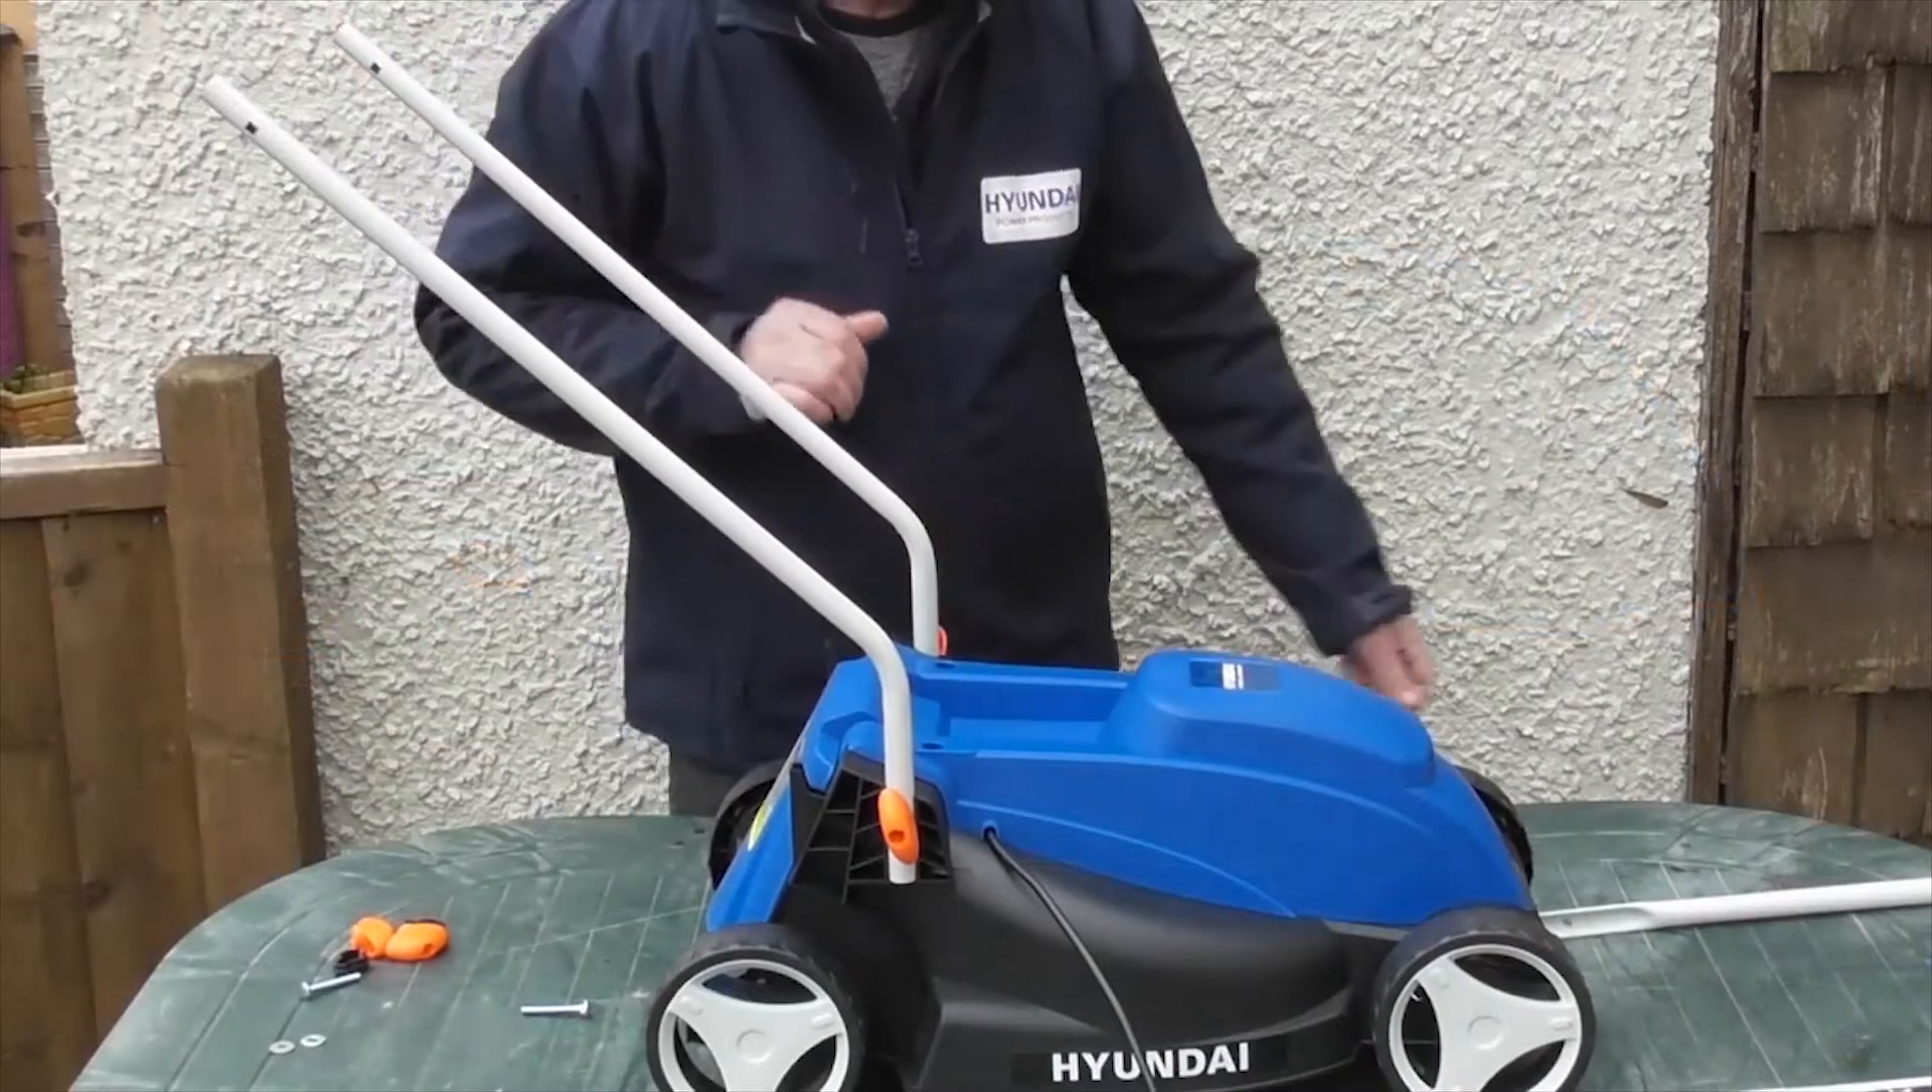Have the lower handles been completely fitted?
Yes.